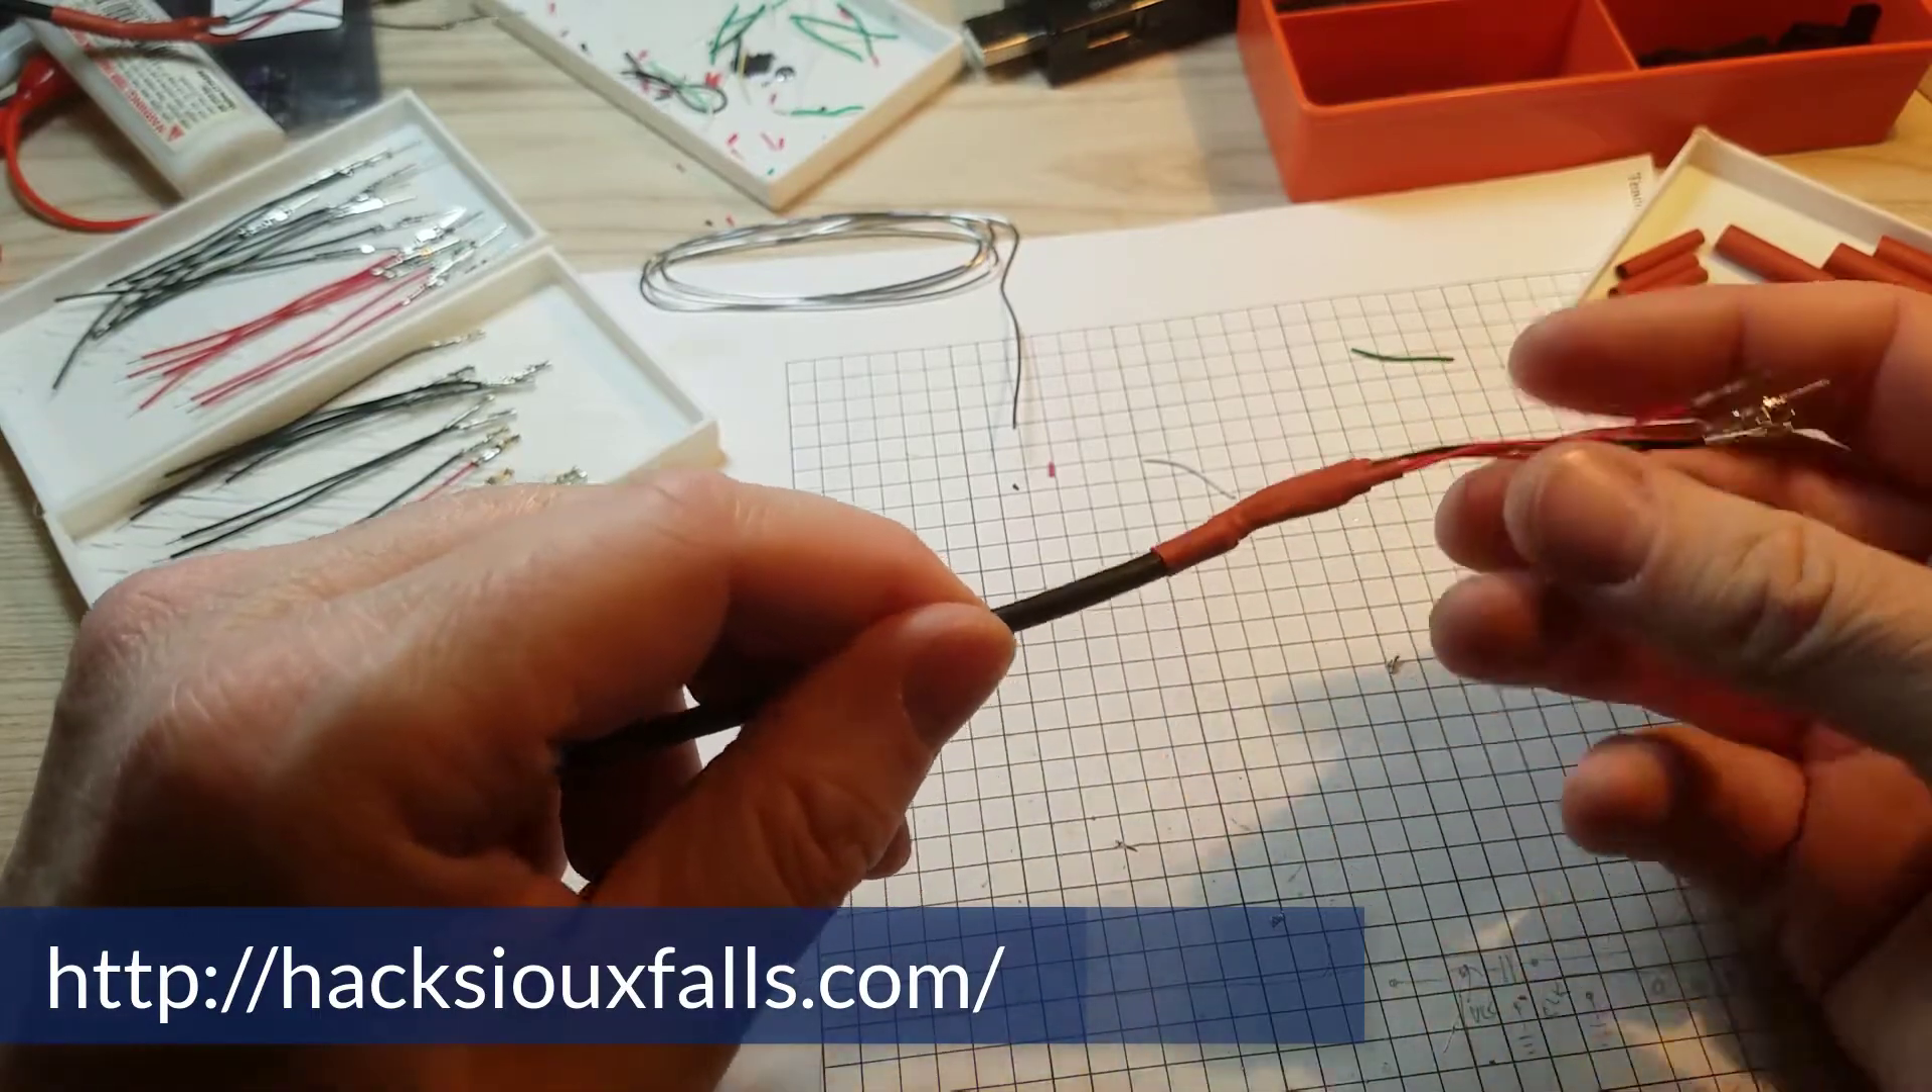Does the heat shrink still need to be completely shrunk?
No.